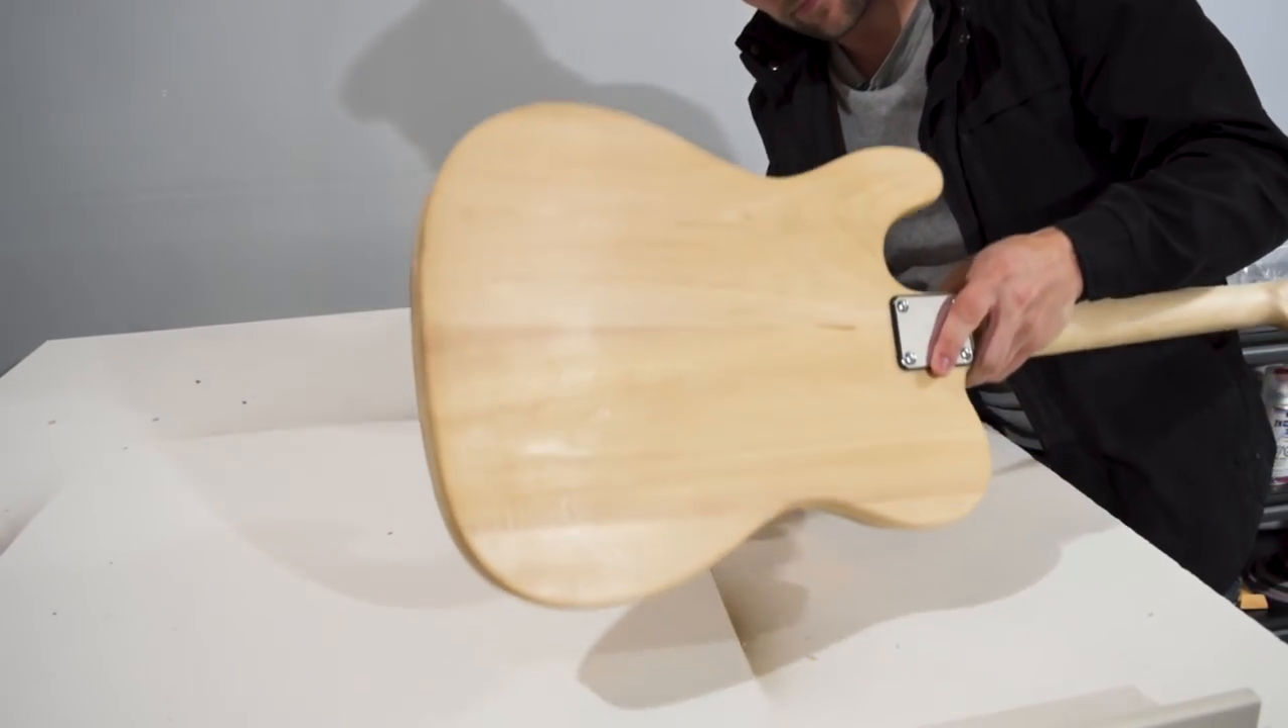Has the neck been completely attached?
Yes.